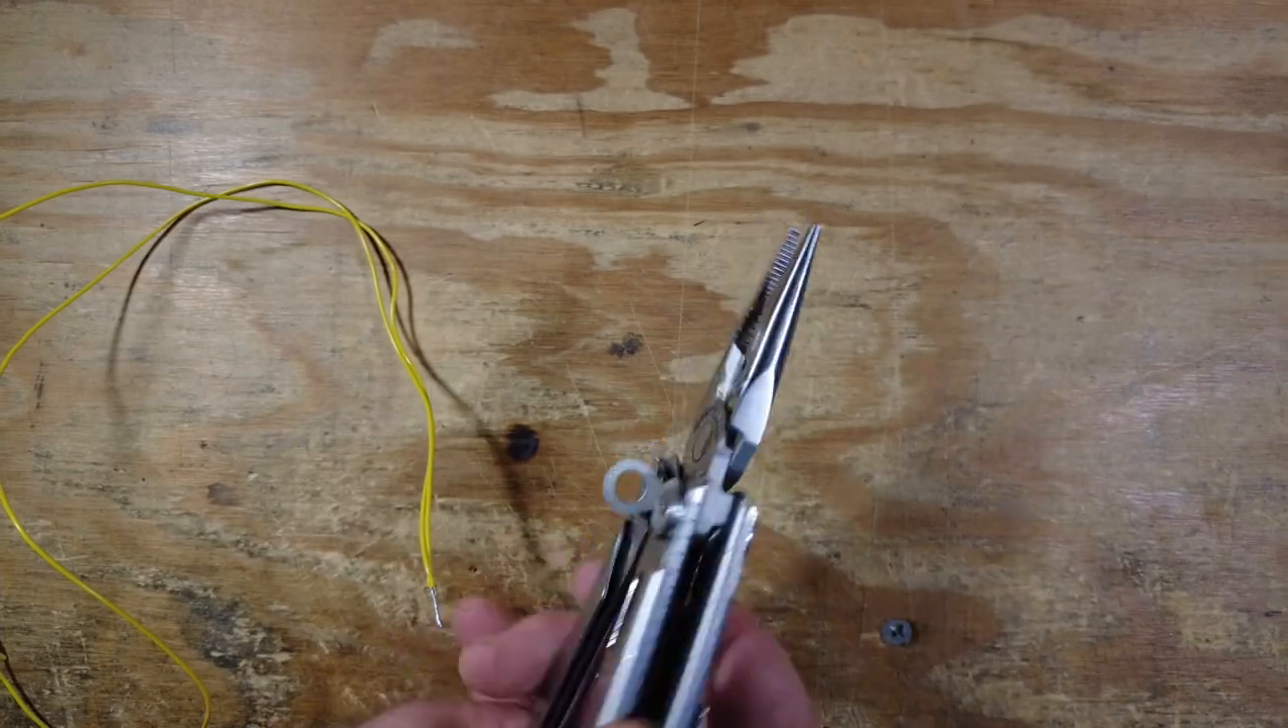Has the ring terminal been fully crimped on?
No.